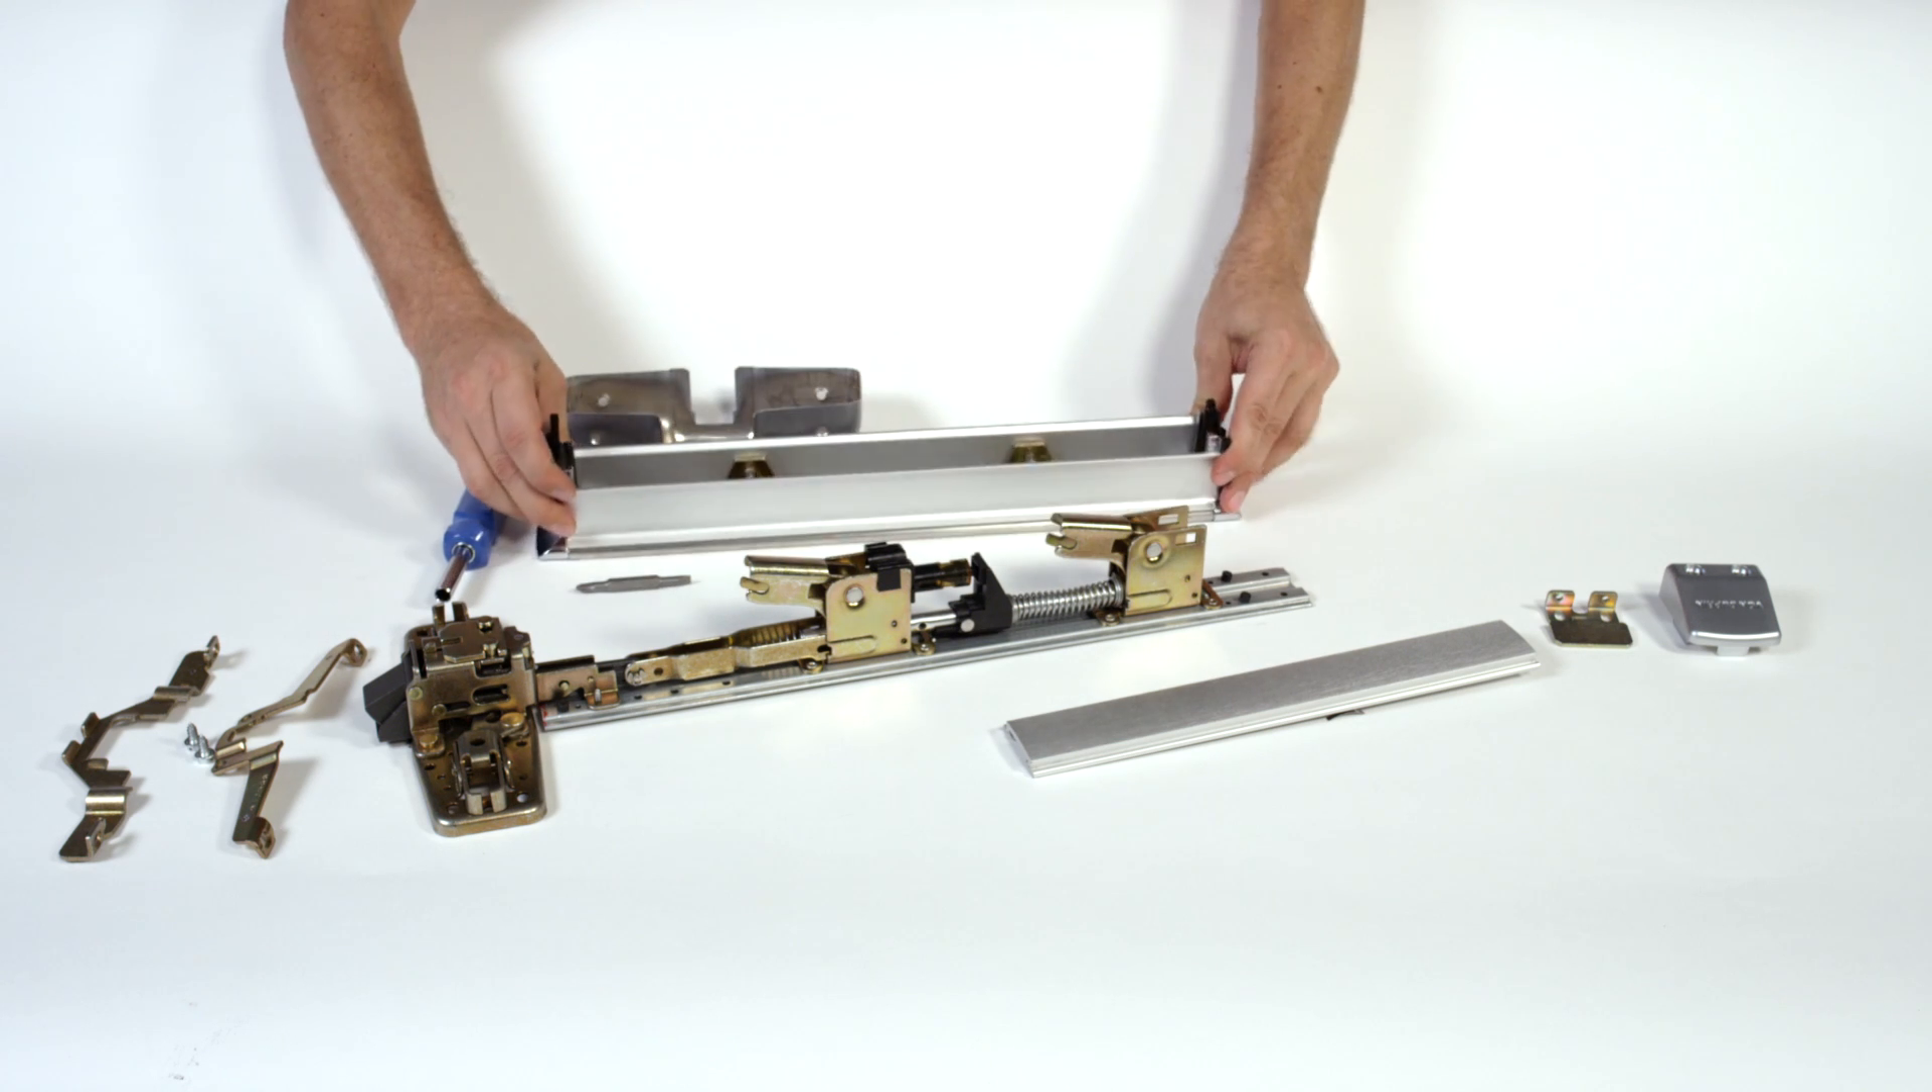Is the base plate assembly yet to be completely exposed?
No.